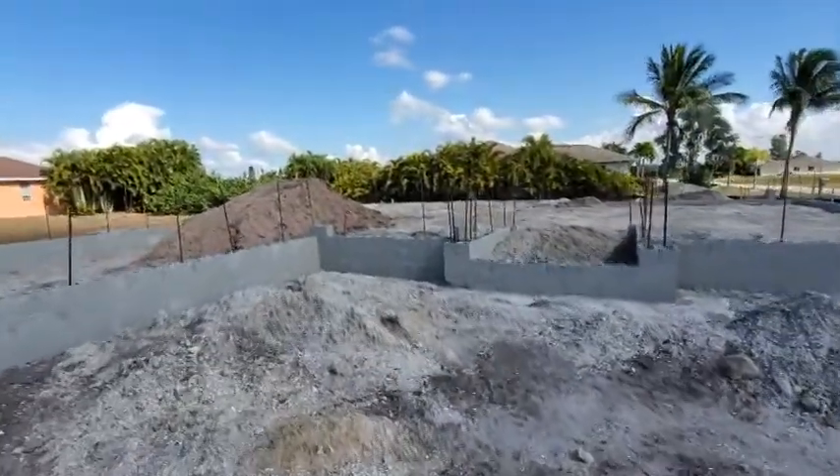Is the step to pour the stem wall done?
Yes.